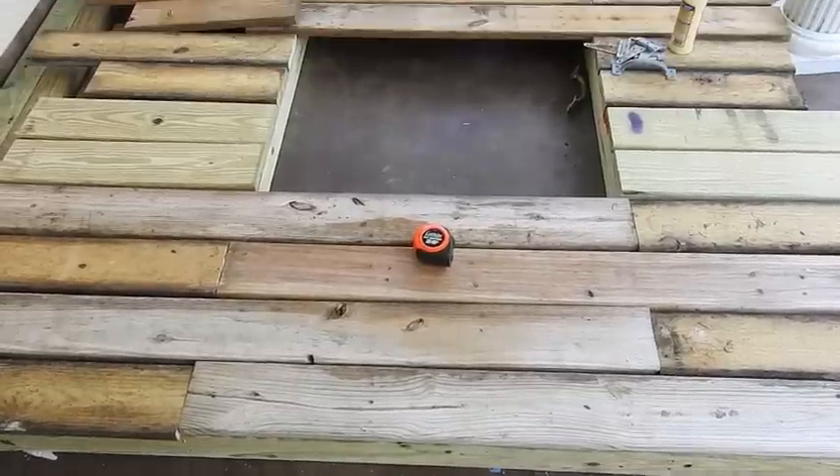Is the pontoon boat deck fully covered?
No.